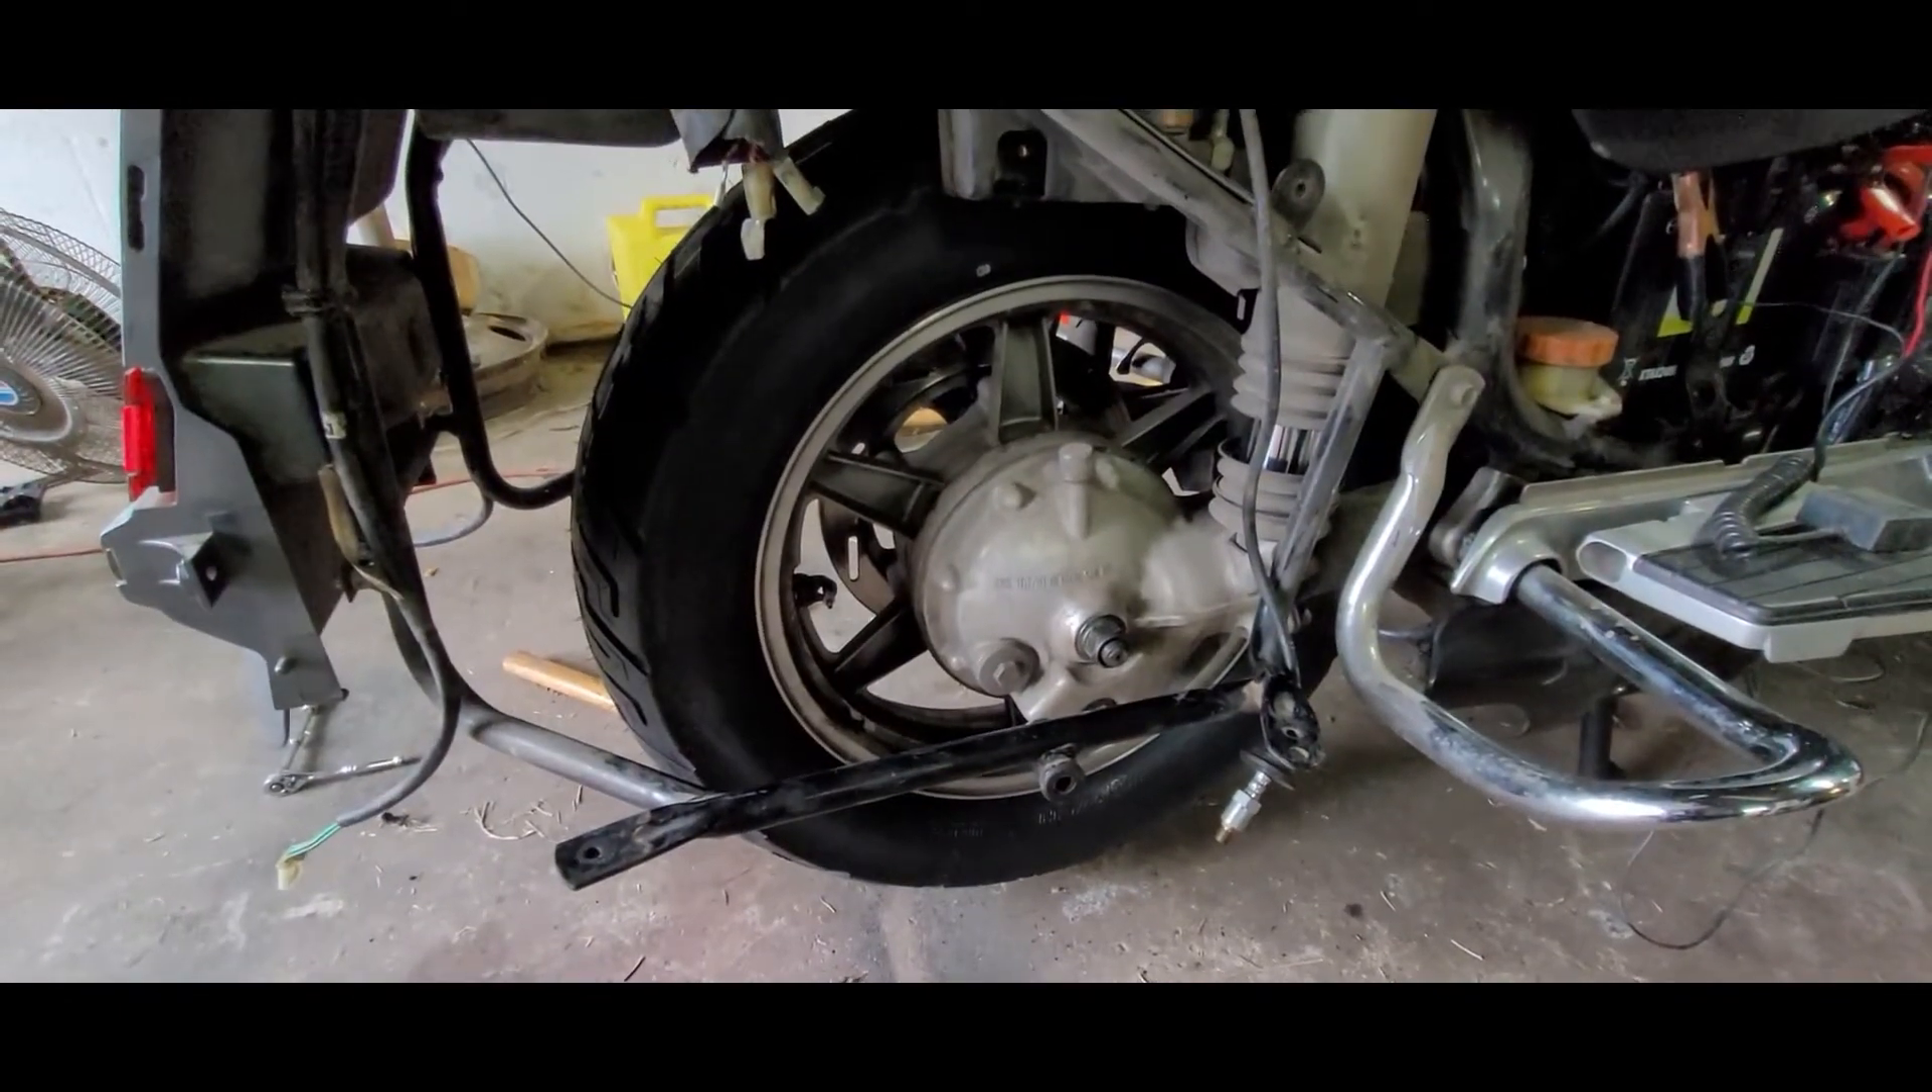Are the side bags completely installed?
No.